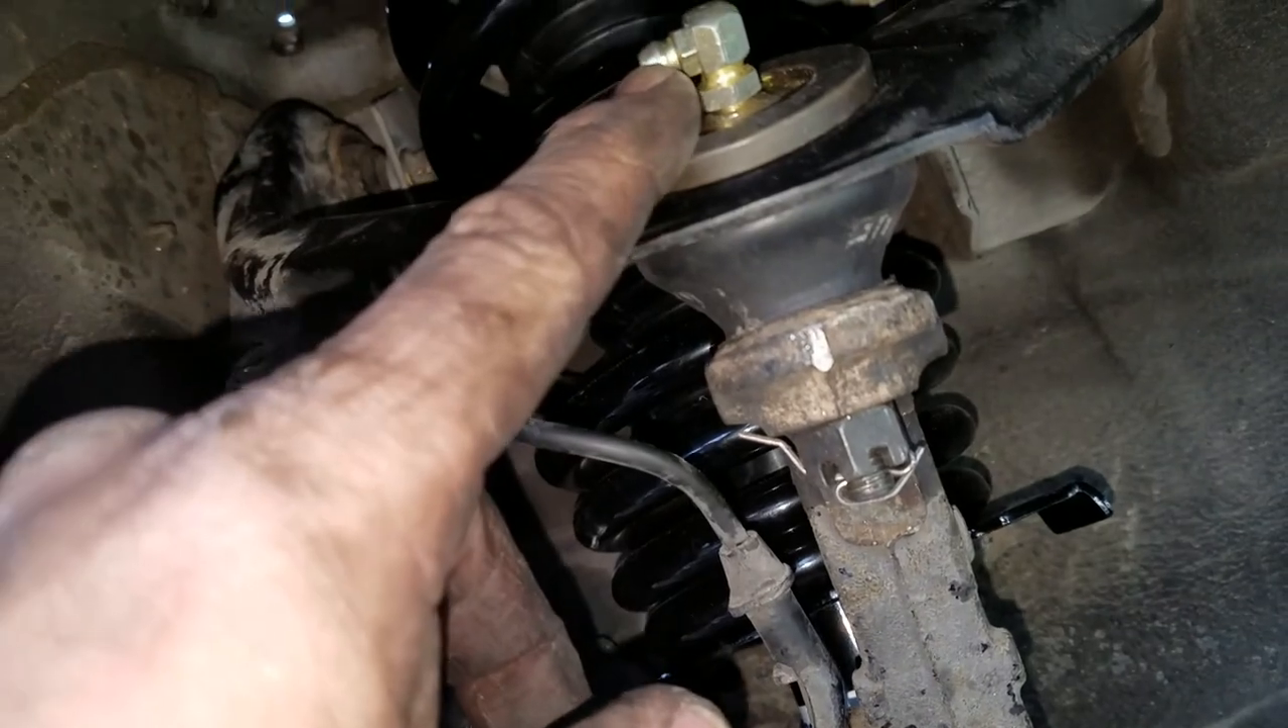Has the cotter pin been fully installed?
Yes.